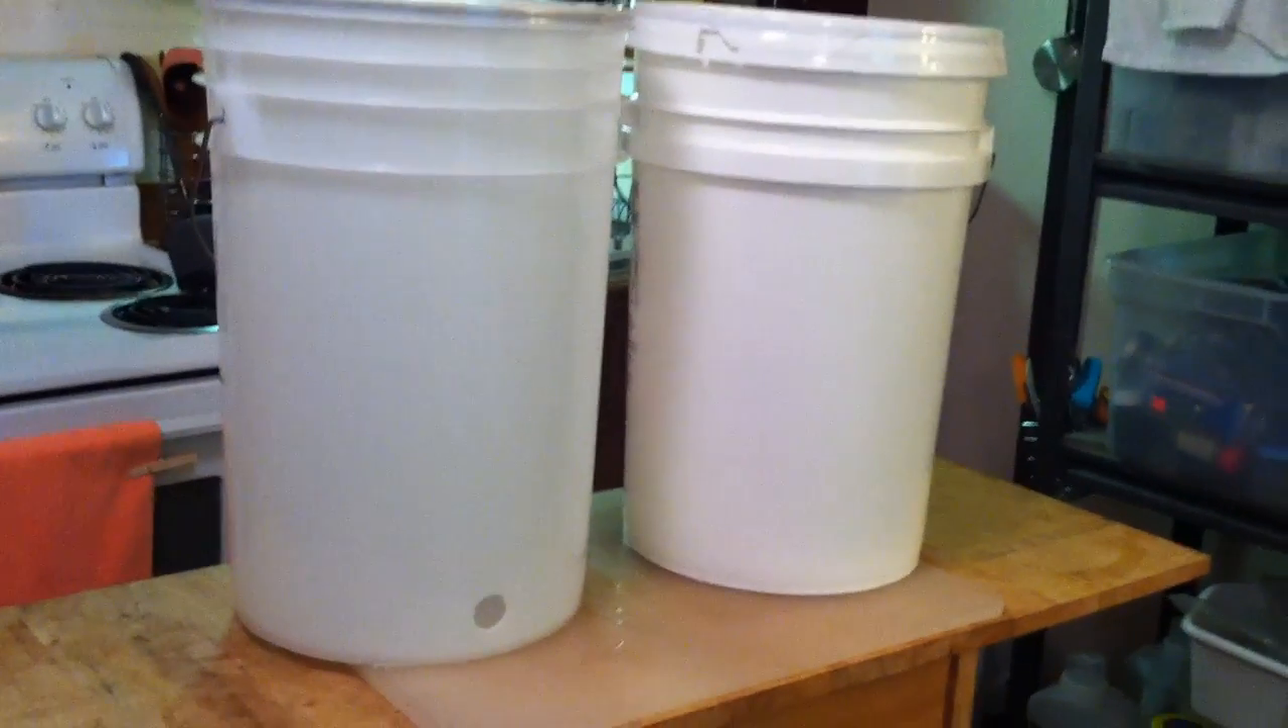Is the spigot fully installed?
No.